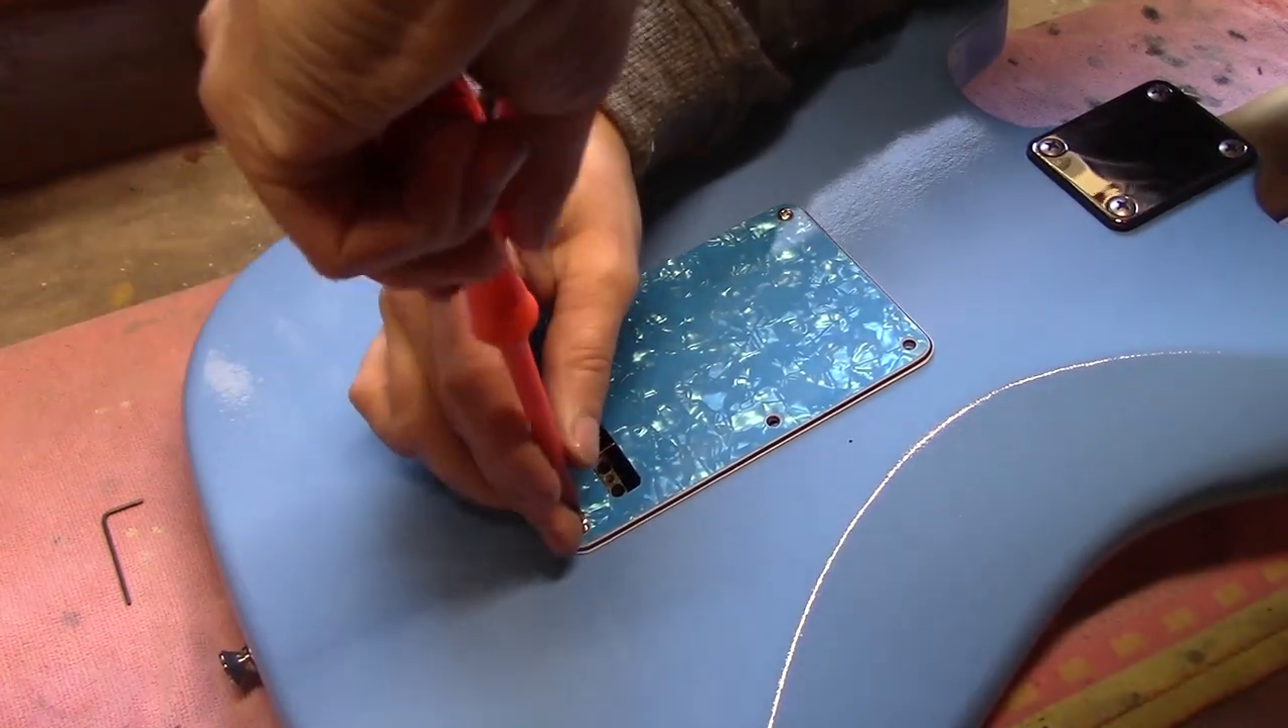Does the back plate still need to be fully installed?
Yes.